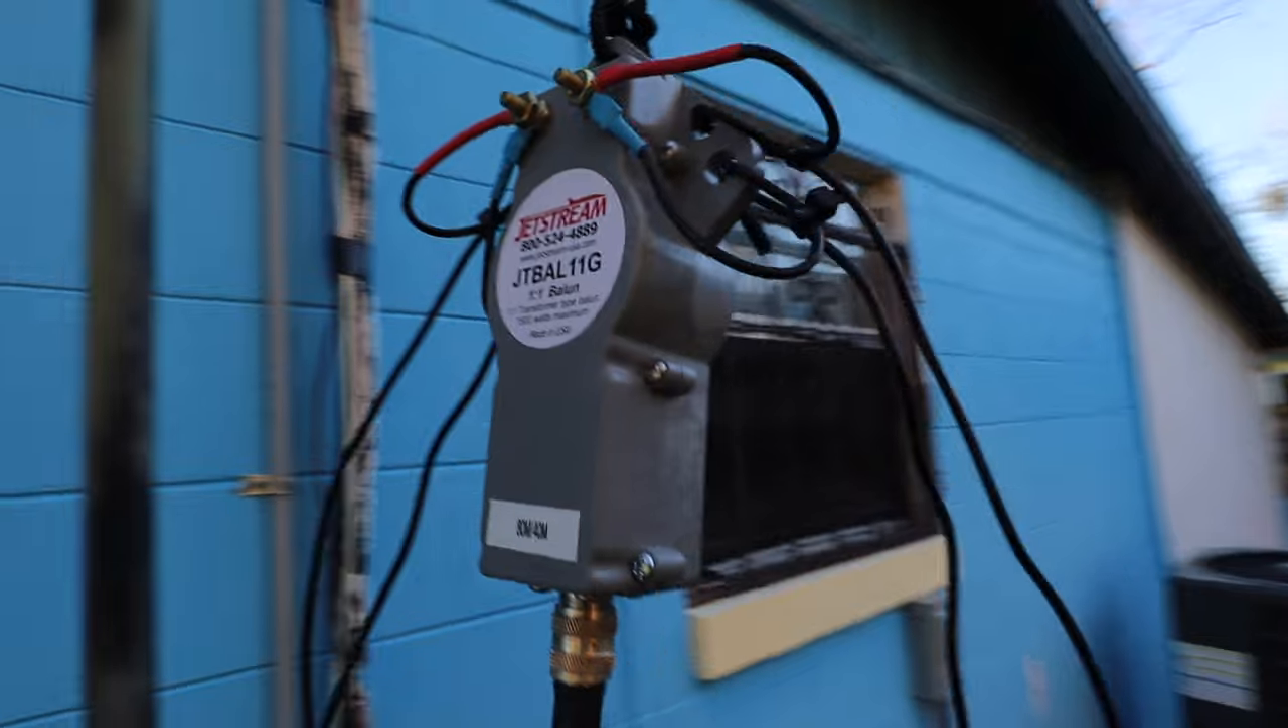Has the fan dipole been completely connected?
Yes.